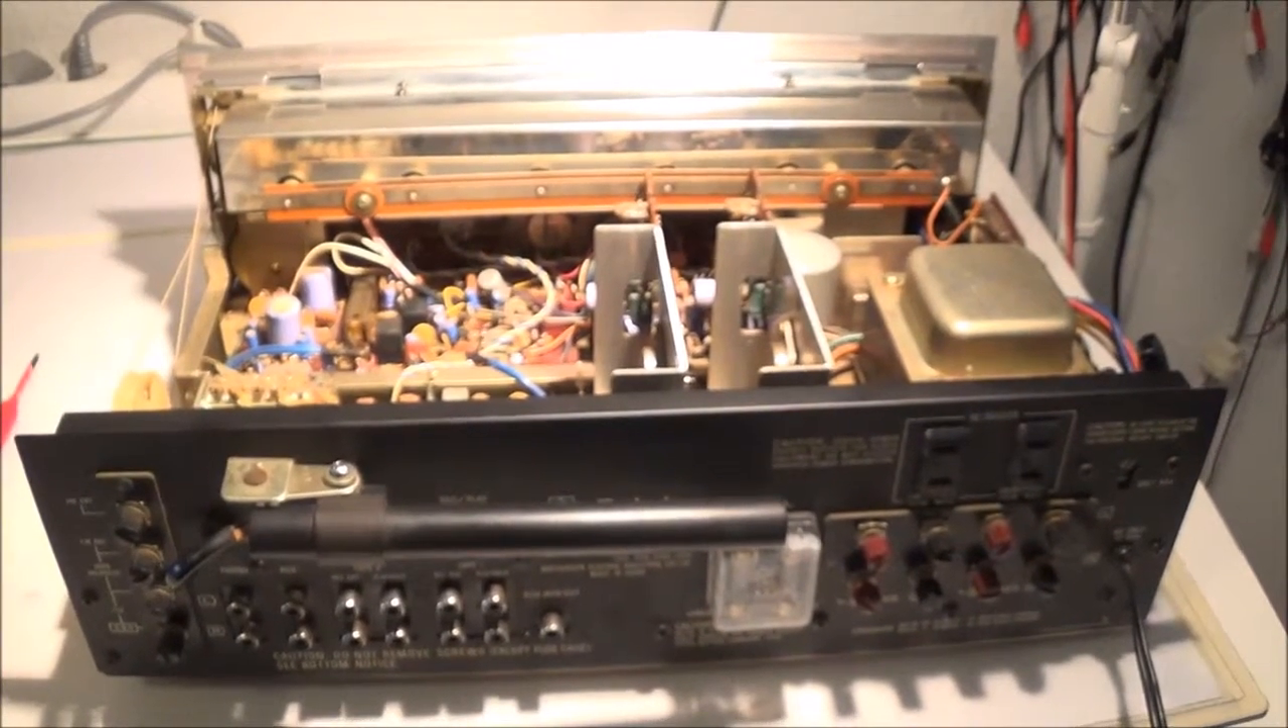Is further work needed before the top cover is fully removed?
No.